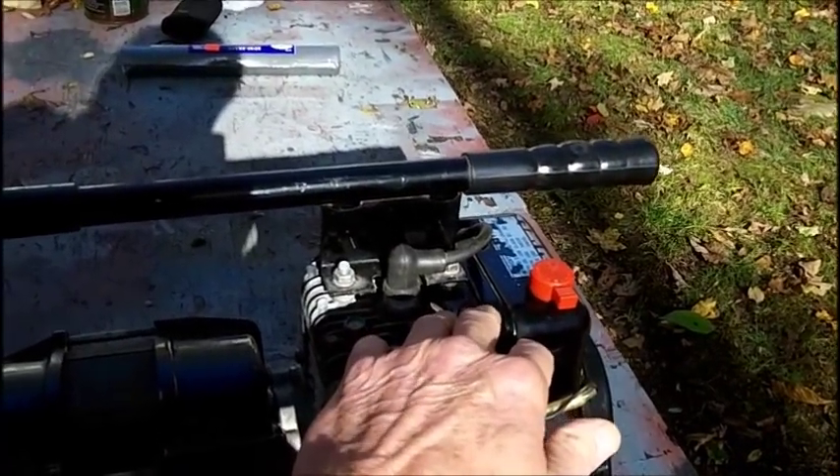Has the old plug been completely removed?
No.